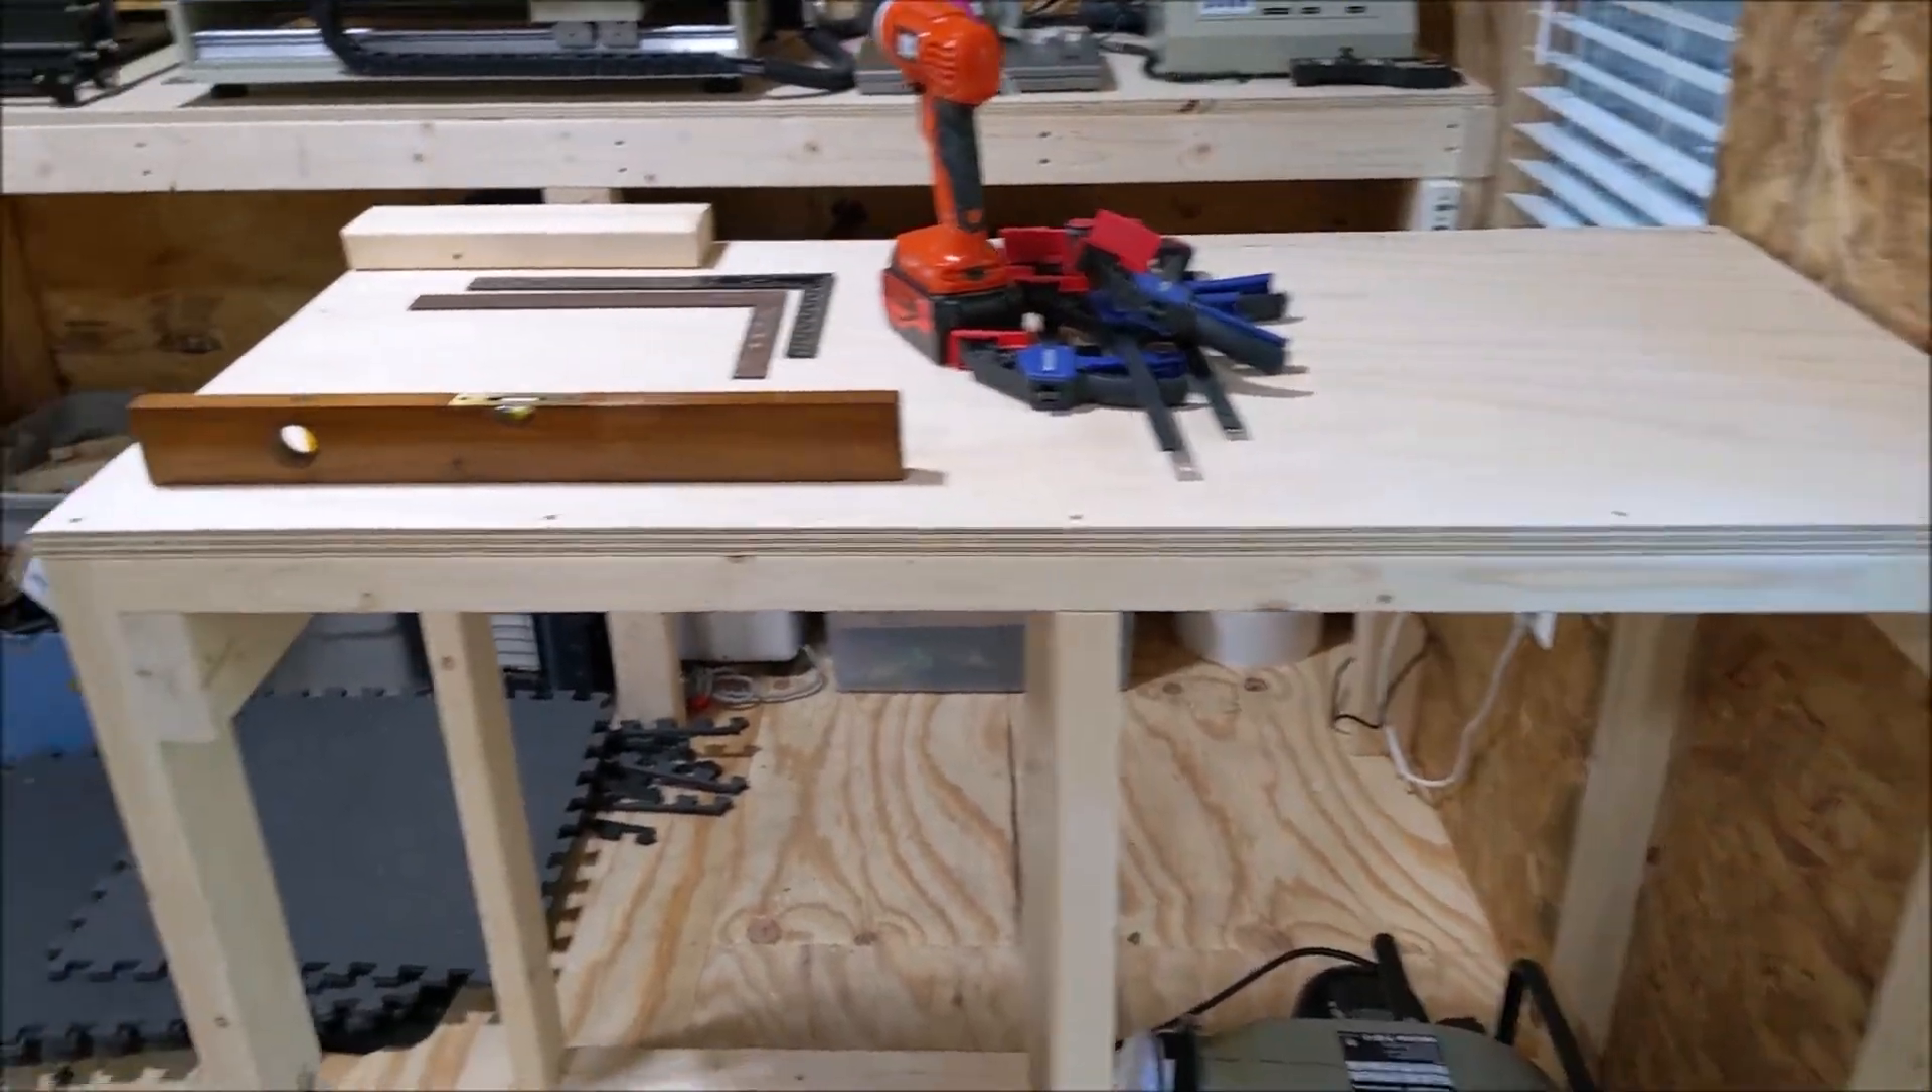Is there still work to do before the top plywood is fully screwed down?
No.